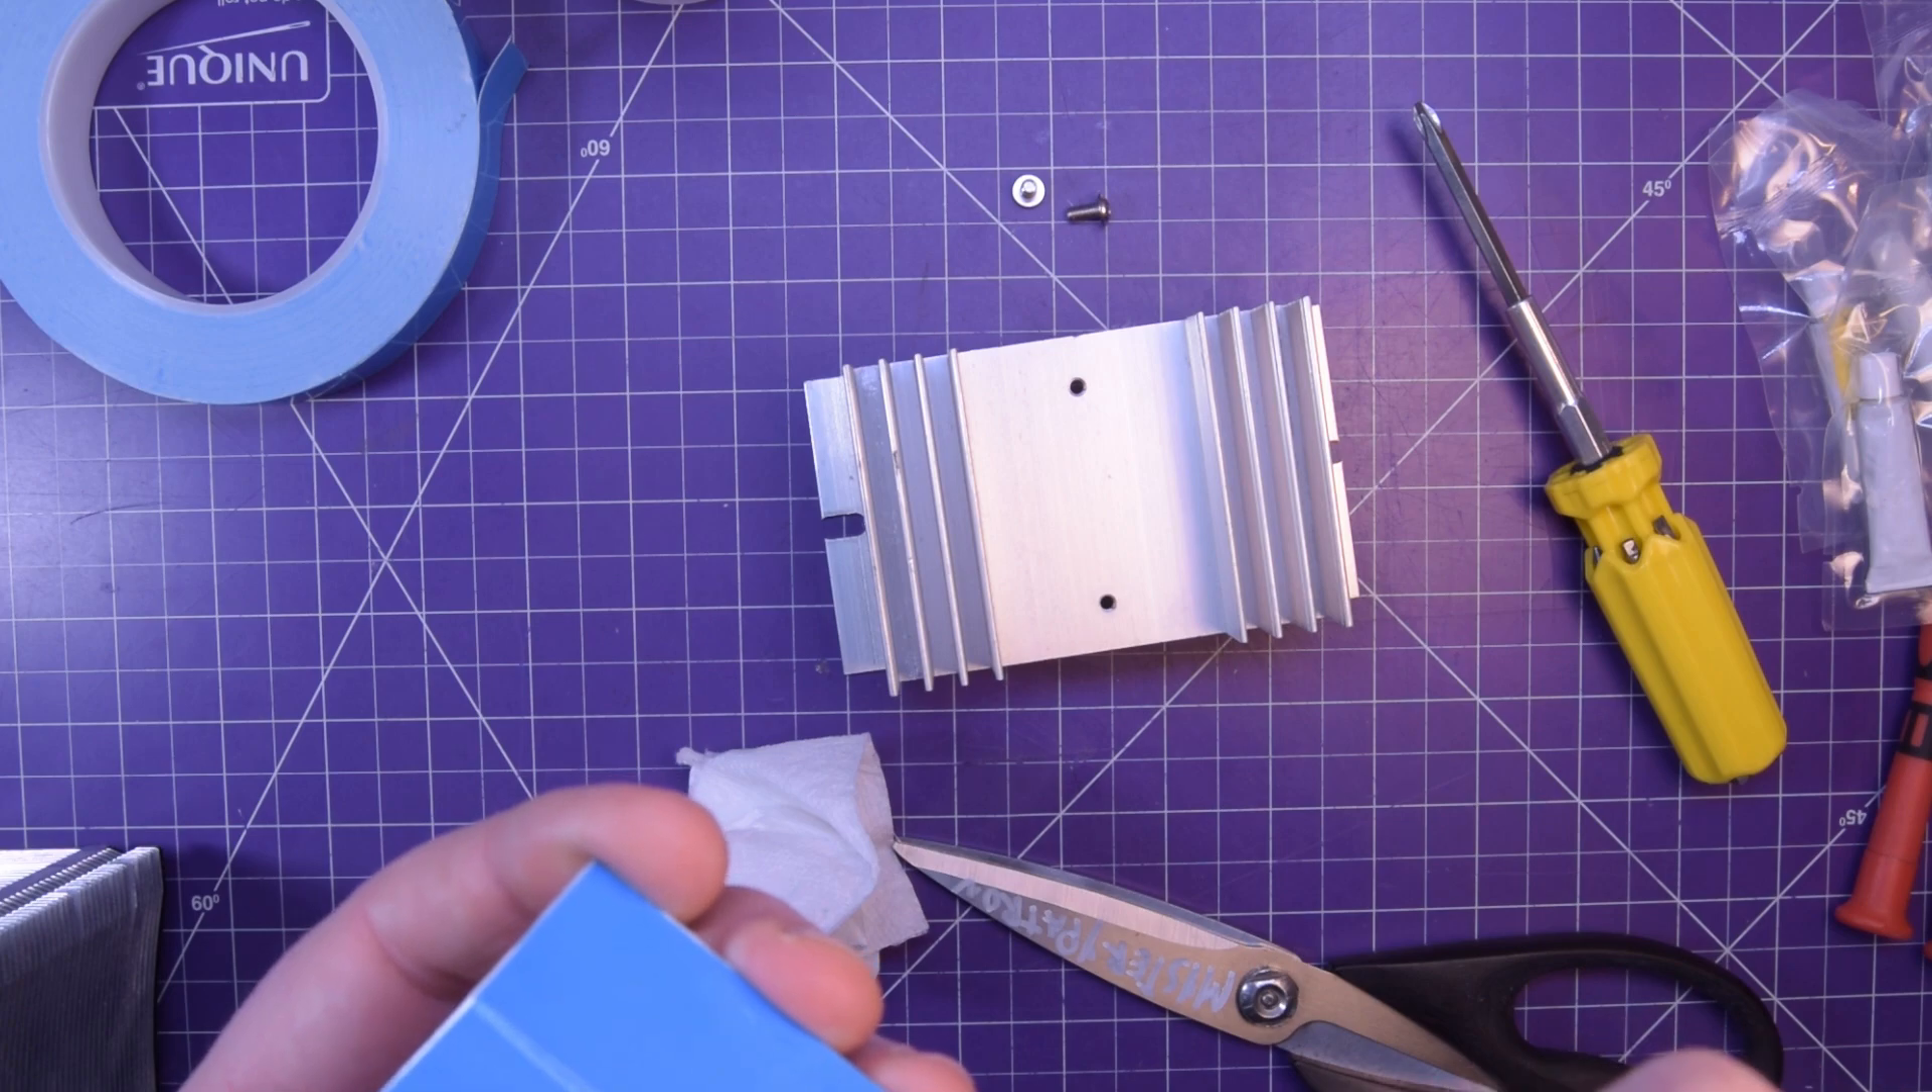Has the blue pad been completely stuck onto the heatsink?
No.